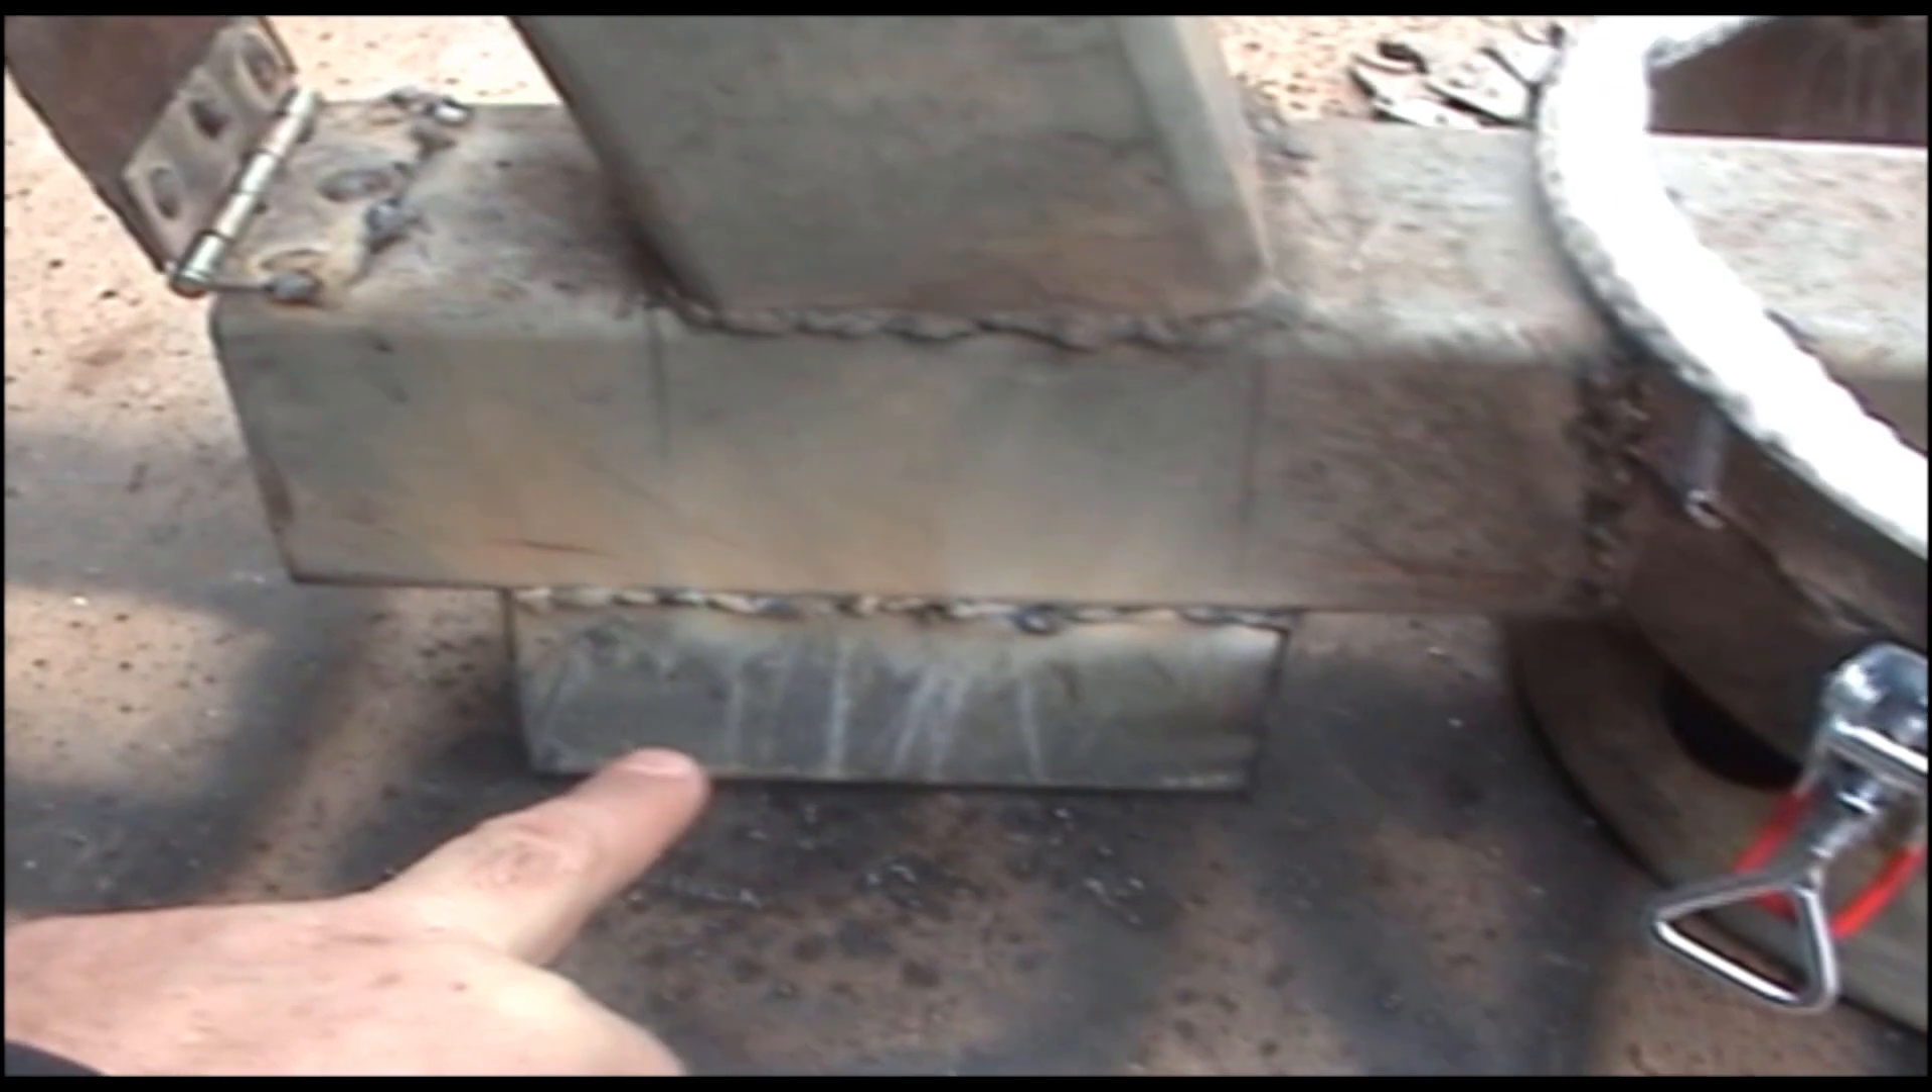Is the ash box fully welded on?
Yes.